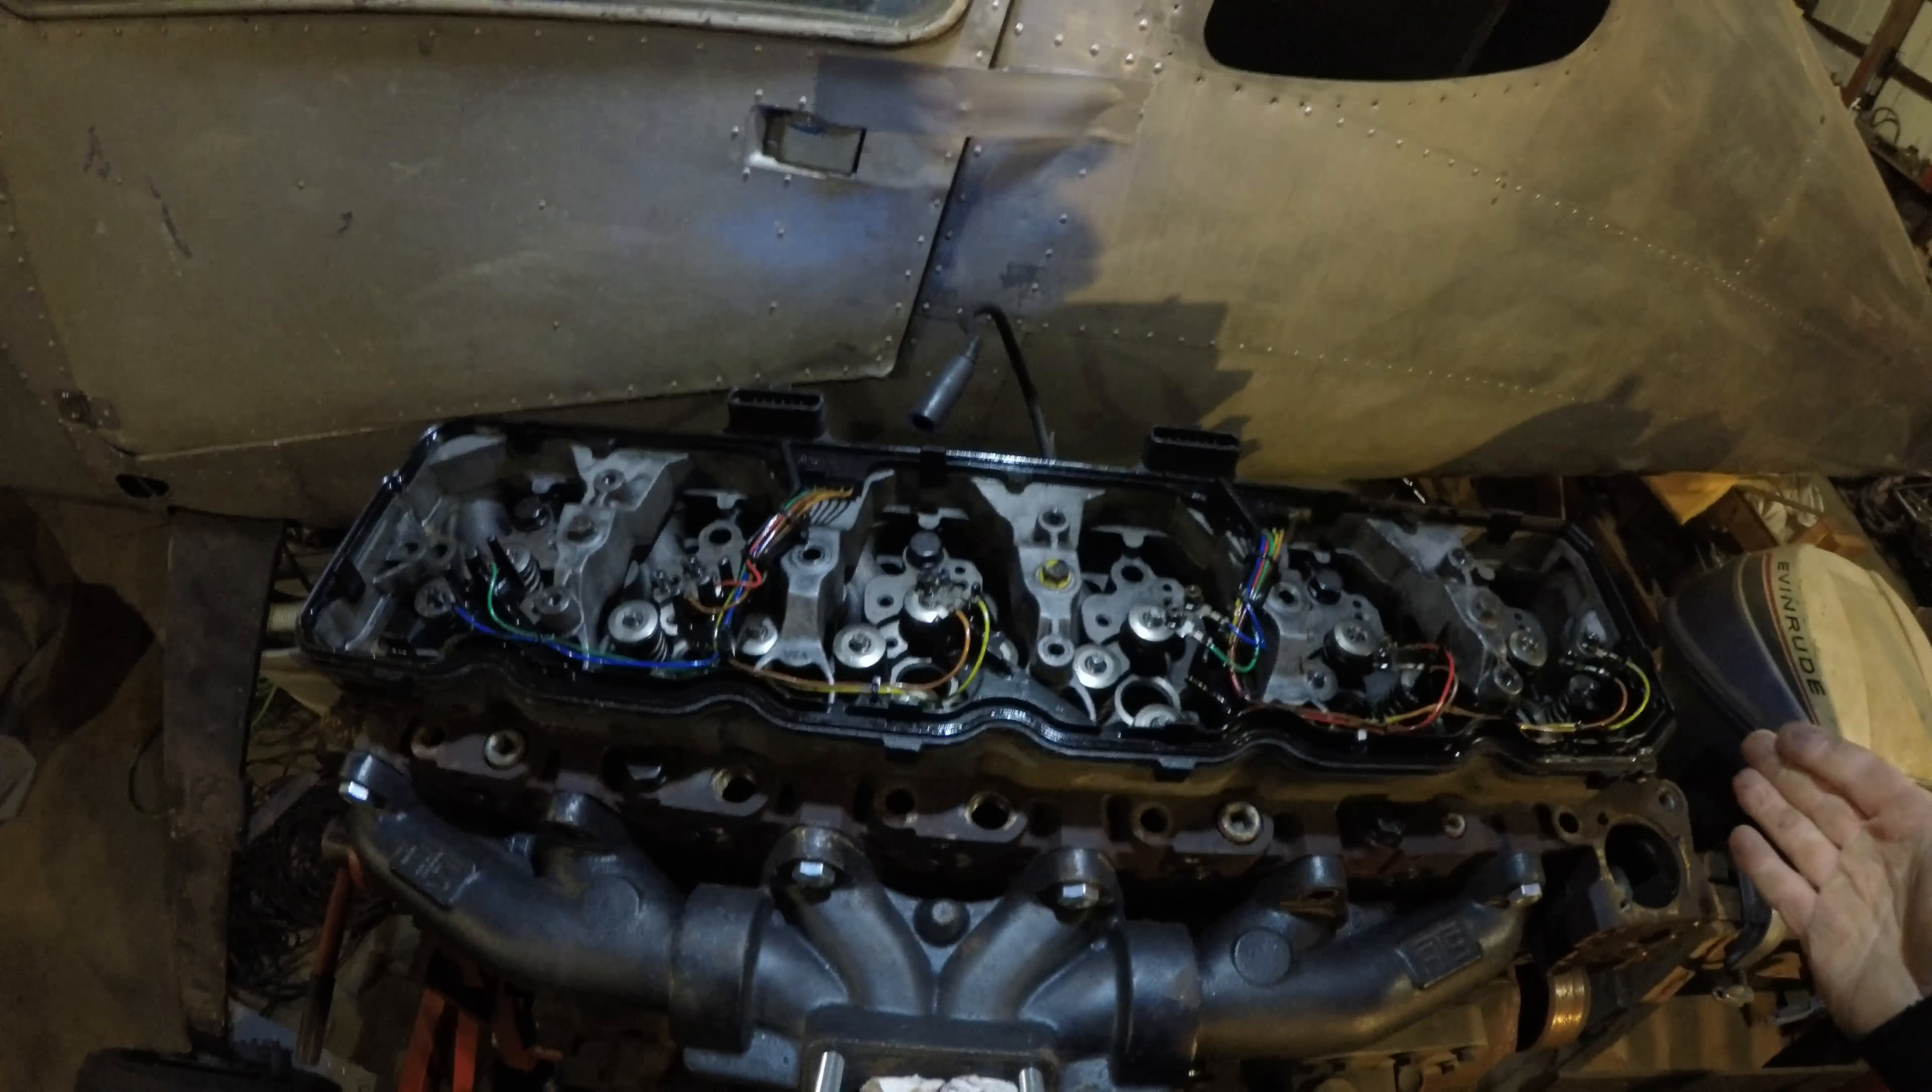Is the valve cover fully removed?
Yes.